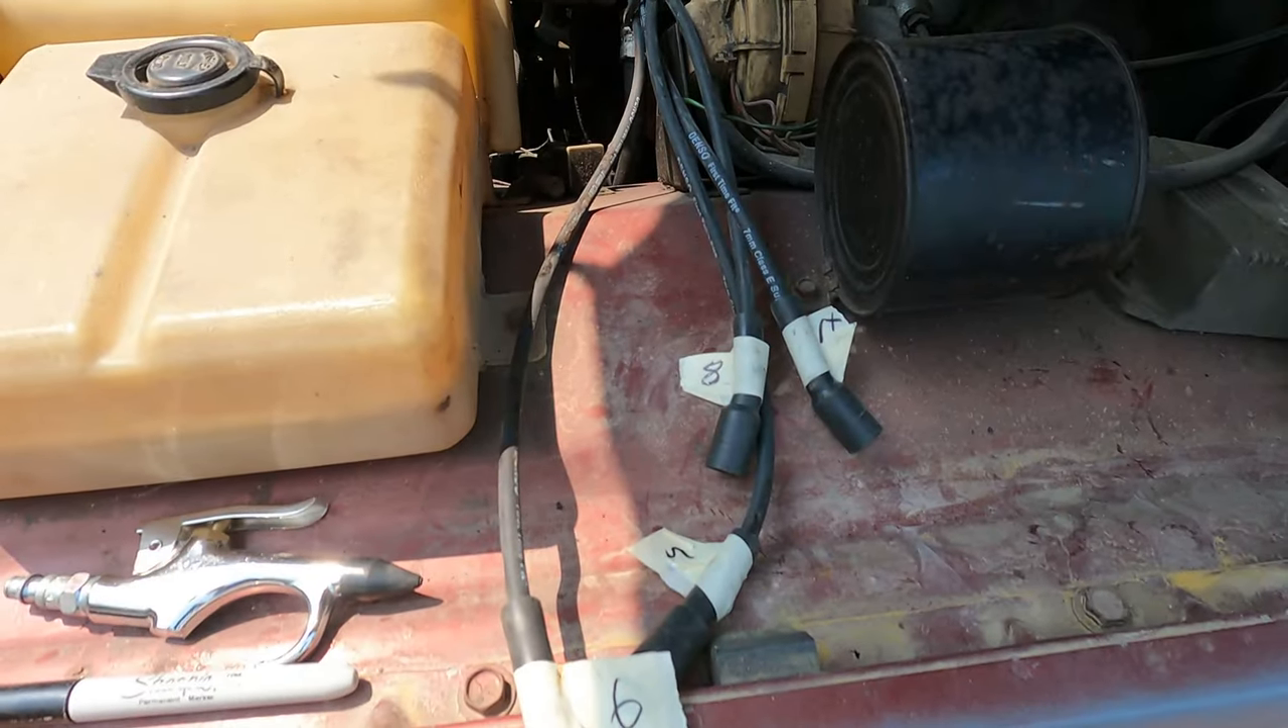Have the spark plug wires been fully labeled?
Yes.